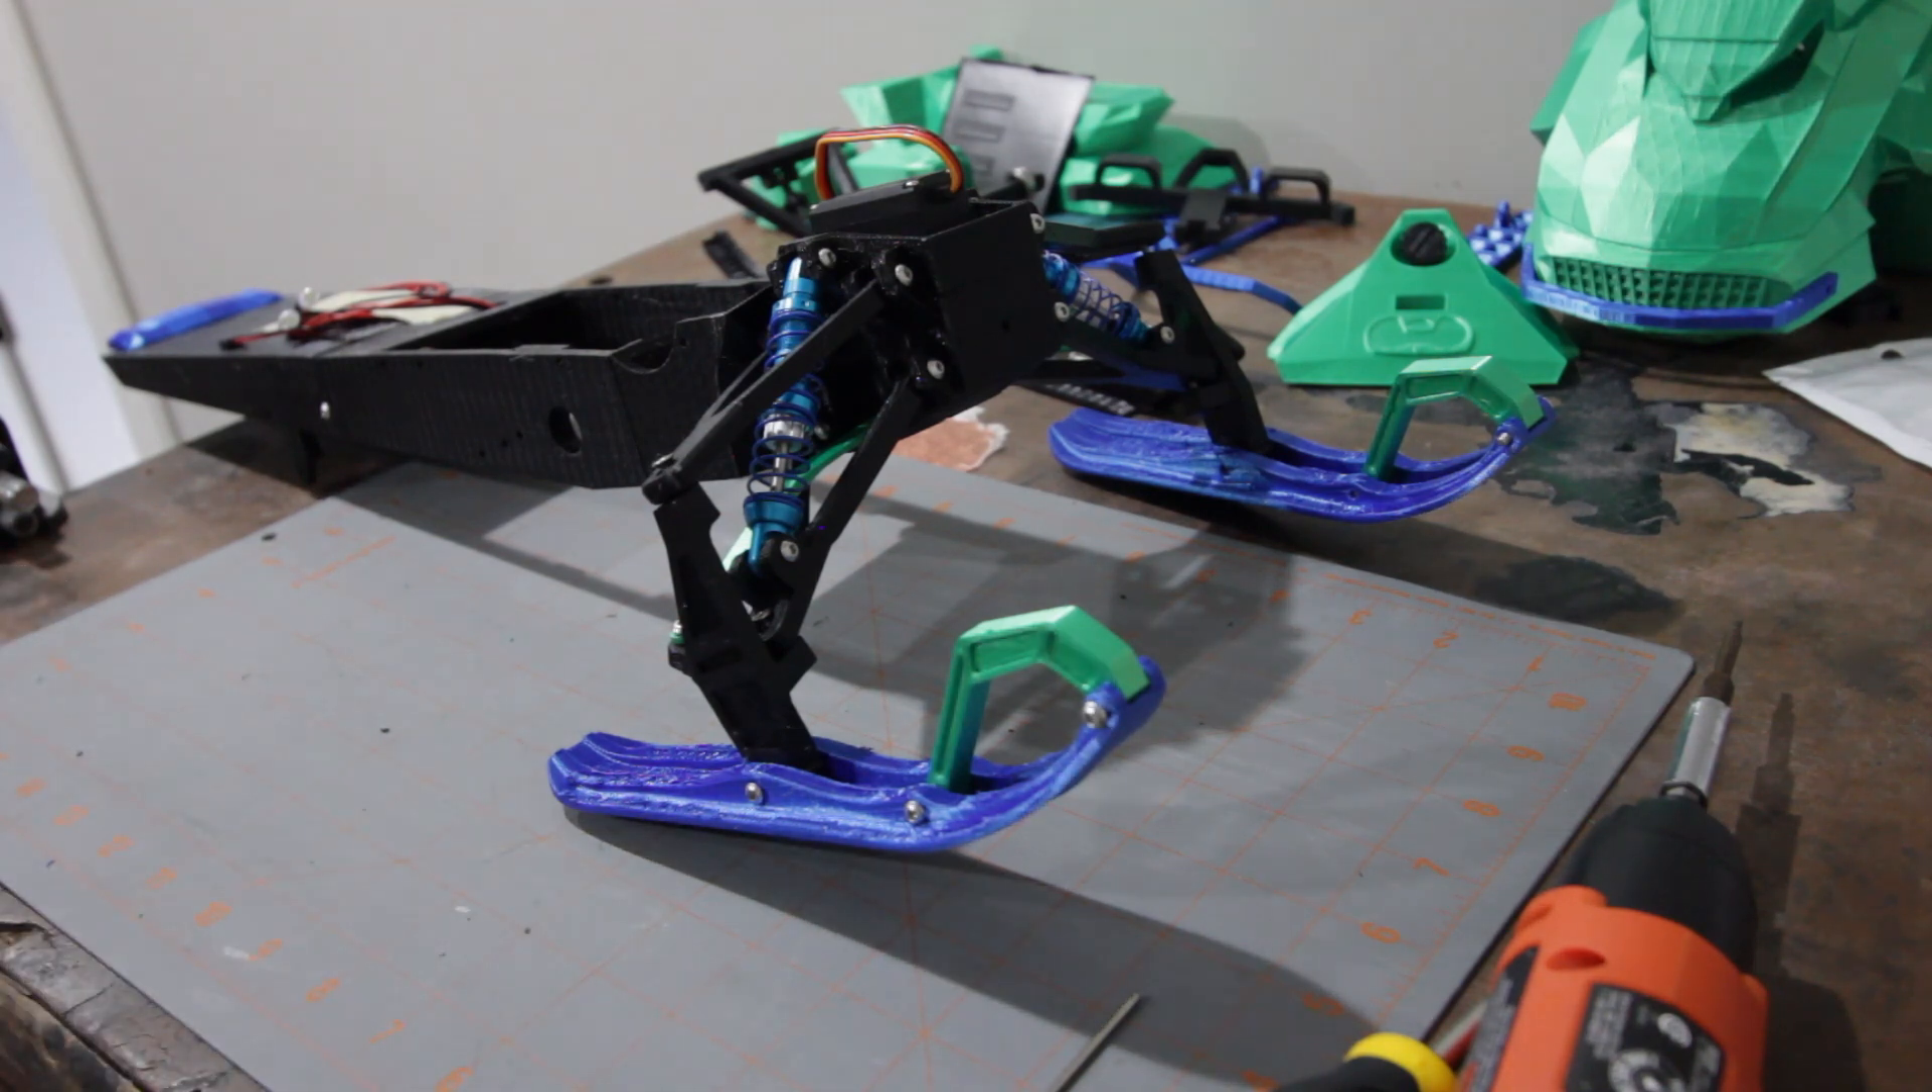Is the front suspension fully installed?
Yes.